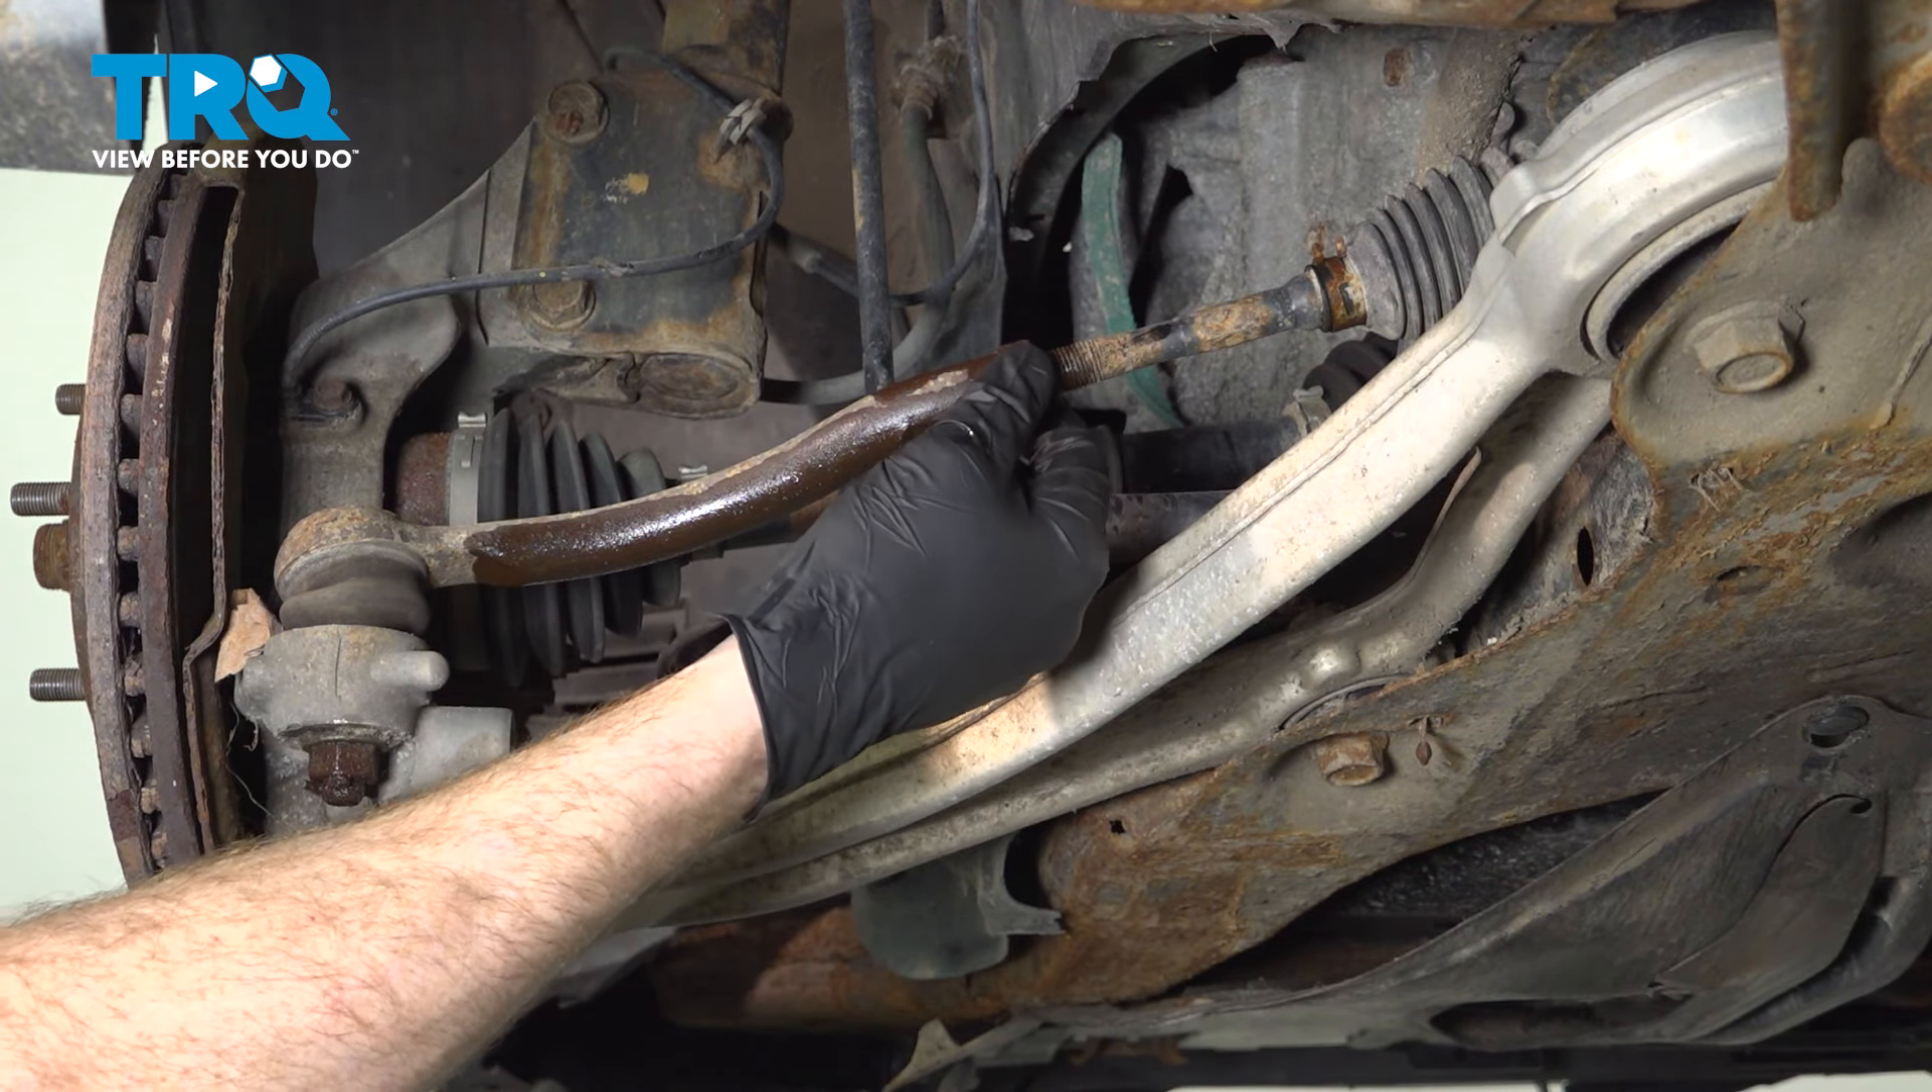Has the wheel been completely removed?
Yes.